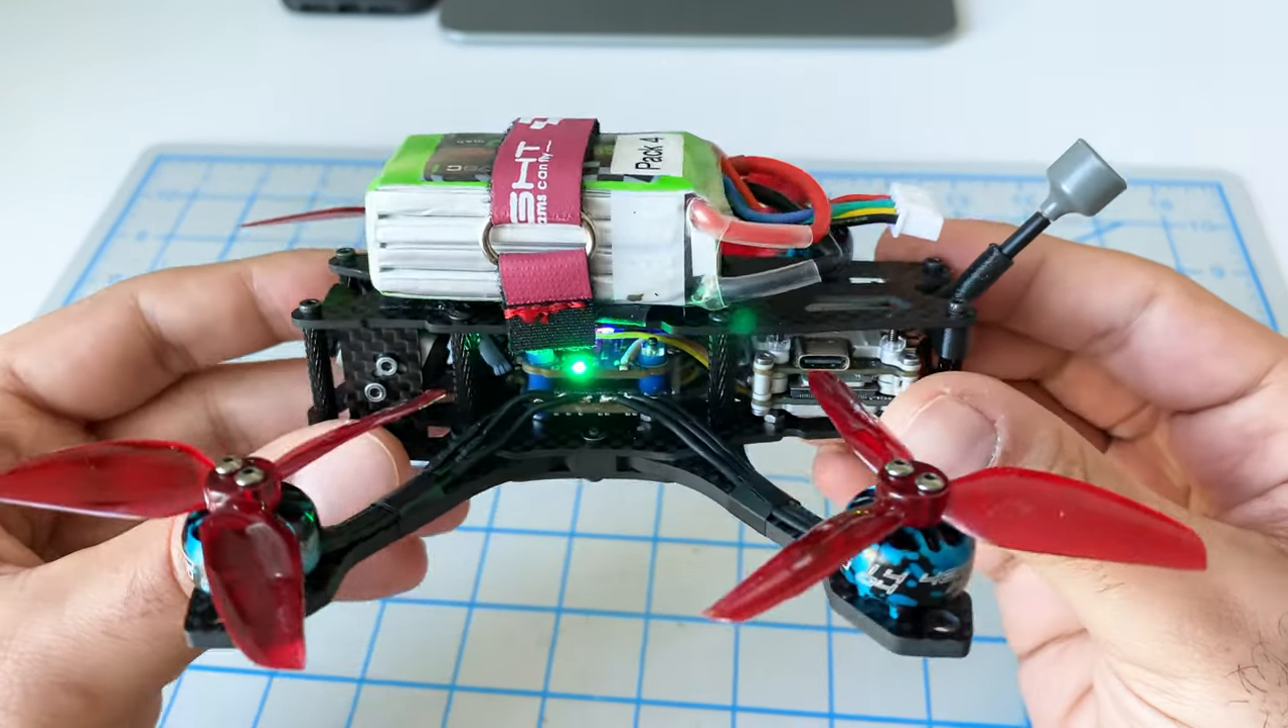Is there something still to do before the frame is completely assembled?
No.